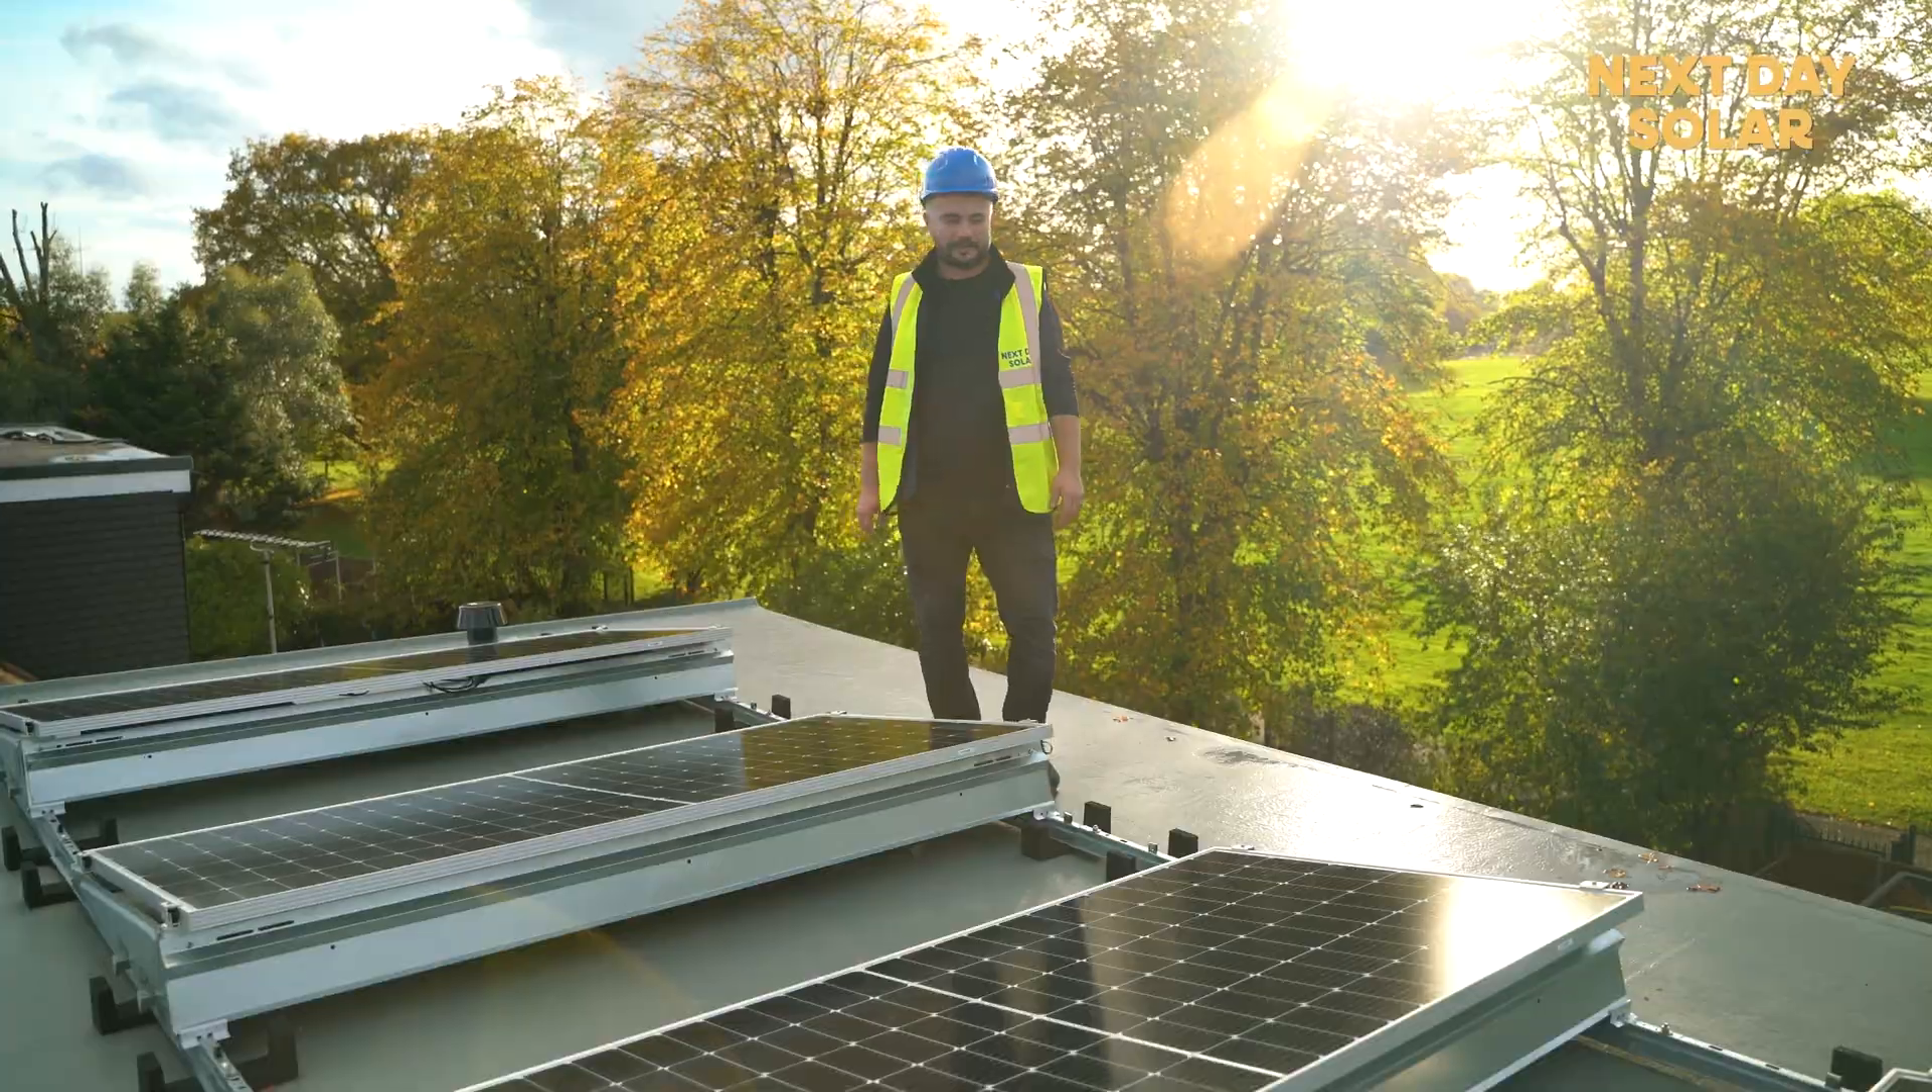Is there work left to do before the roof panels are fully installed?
No.